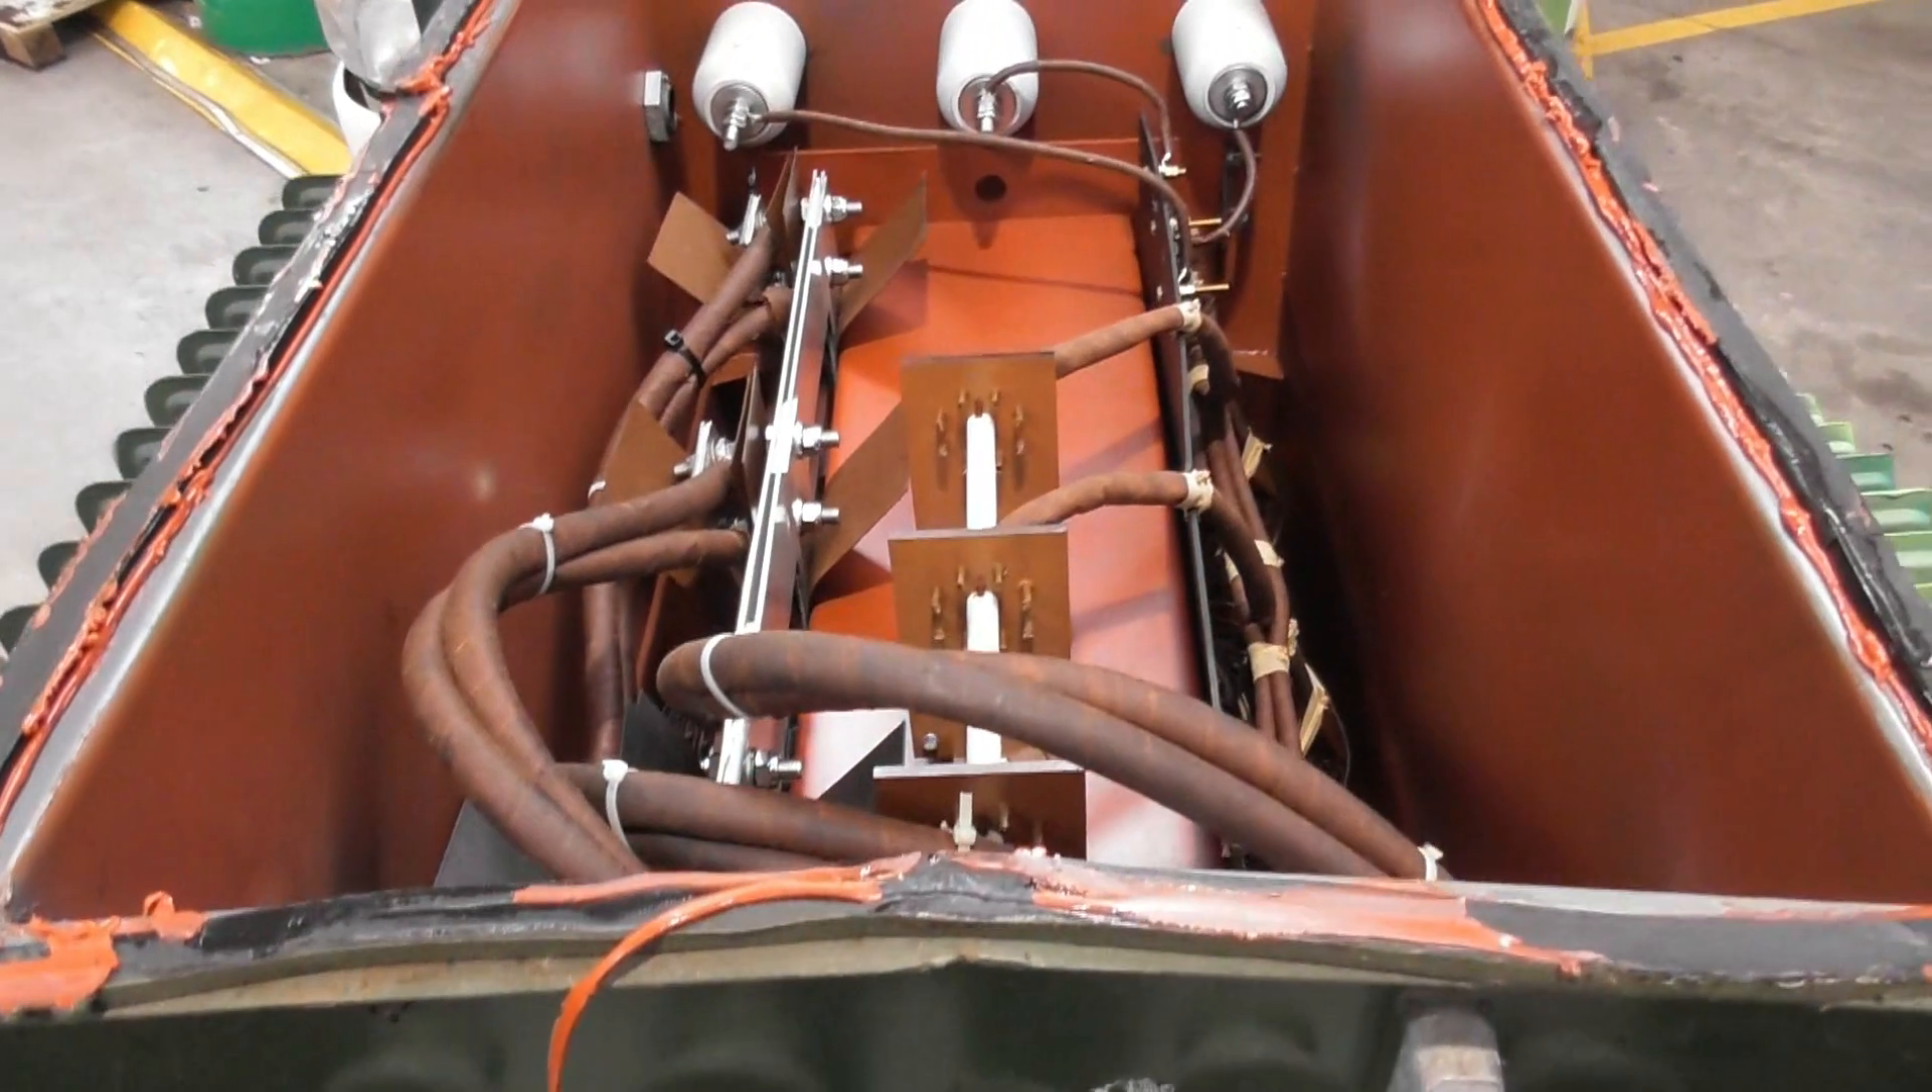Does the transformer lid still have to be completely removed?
No.